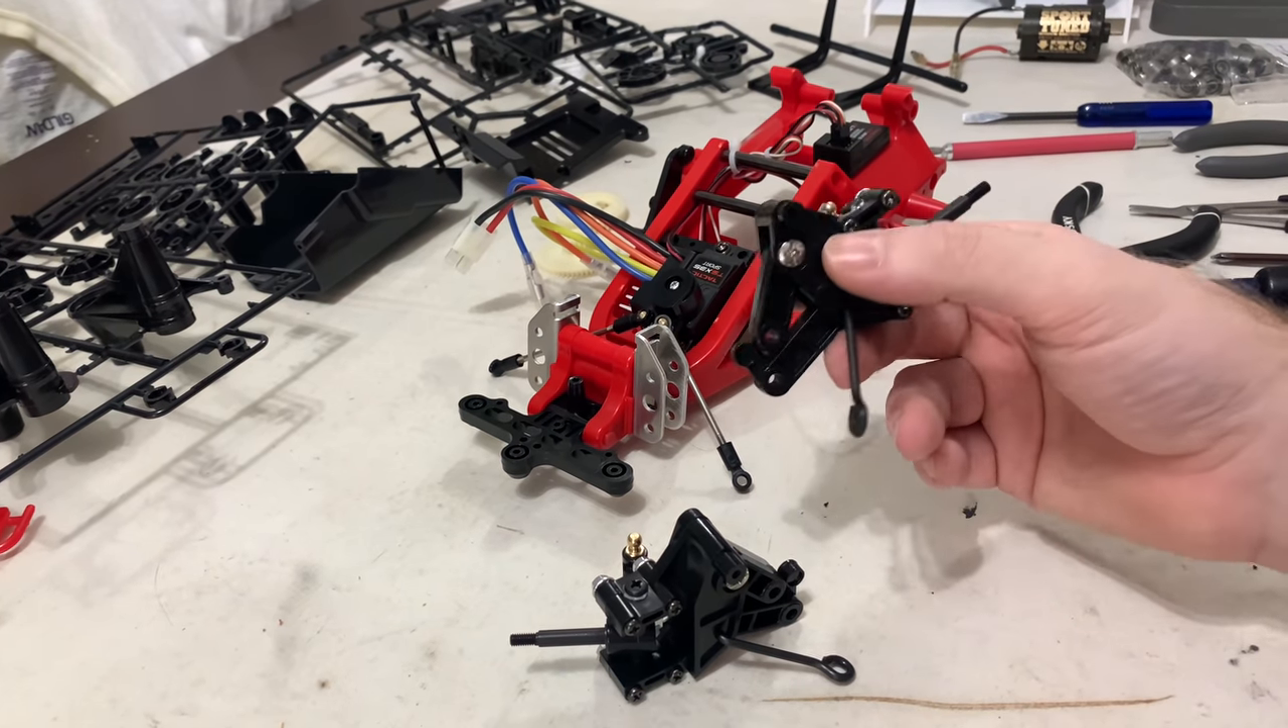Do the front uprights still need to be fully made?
No.